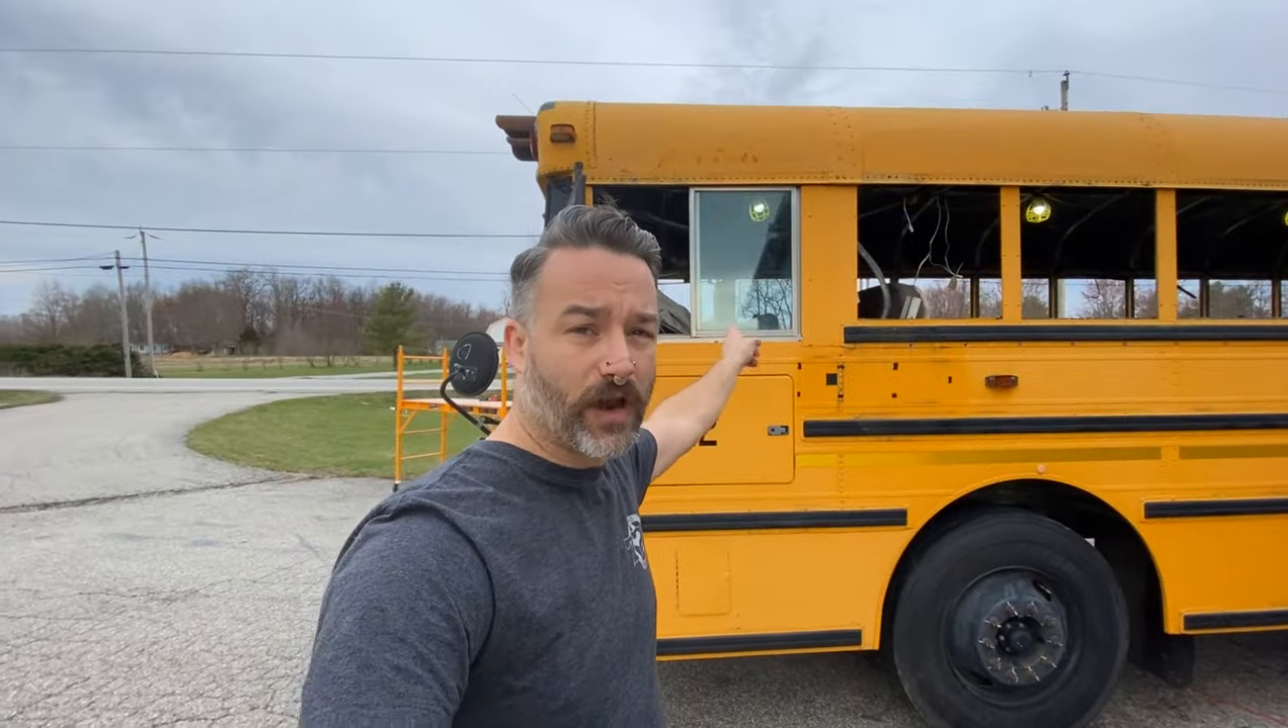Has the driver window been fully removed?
No.